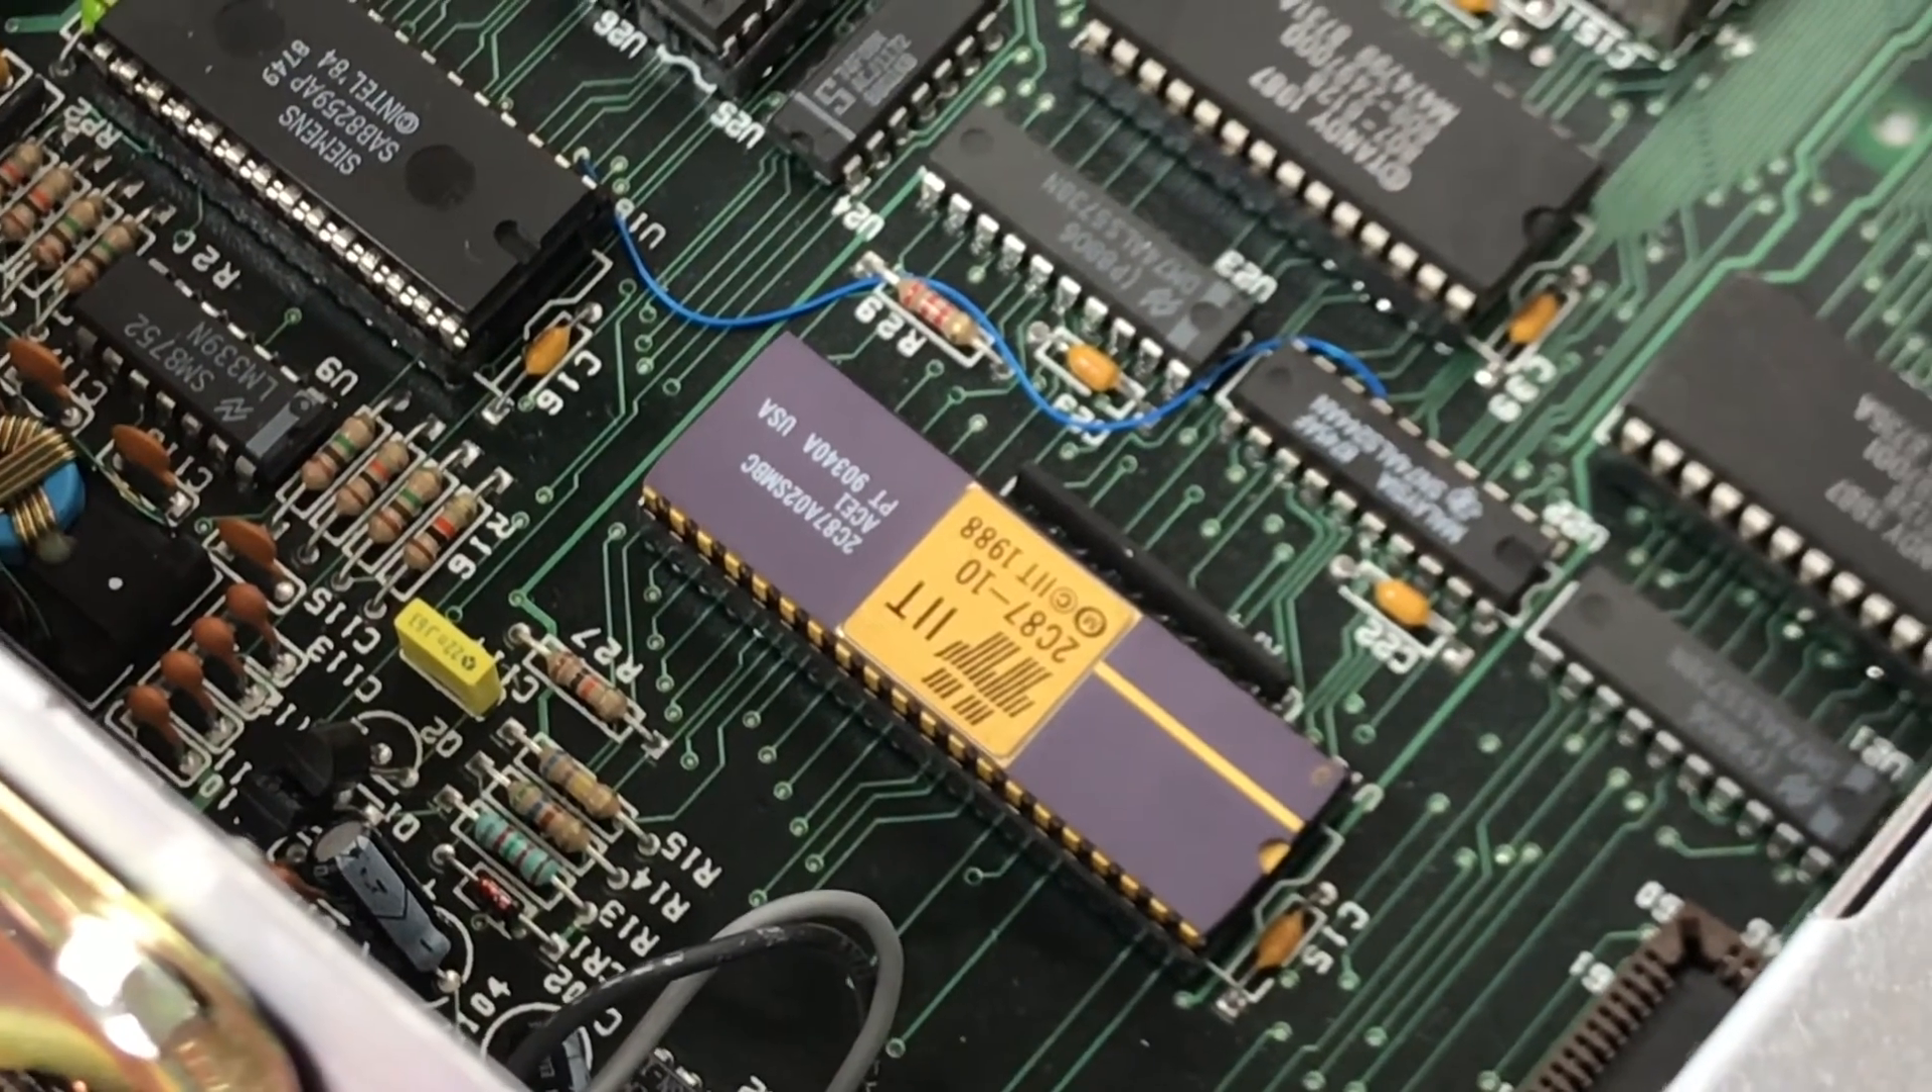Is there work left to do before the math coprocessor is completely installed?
No.